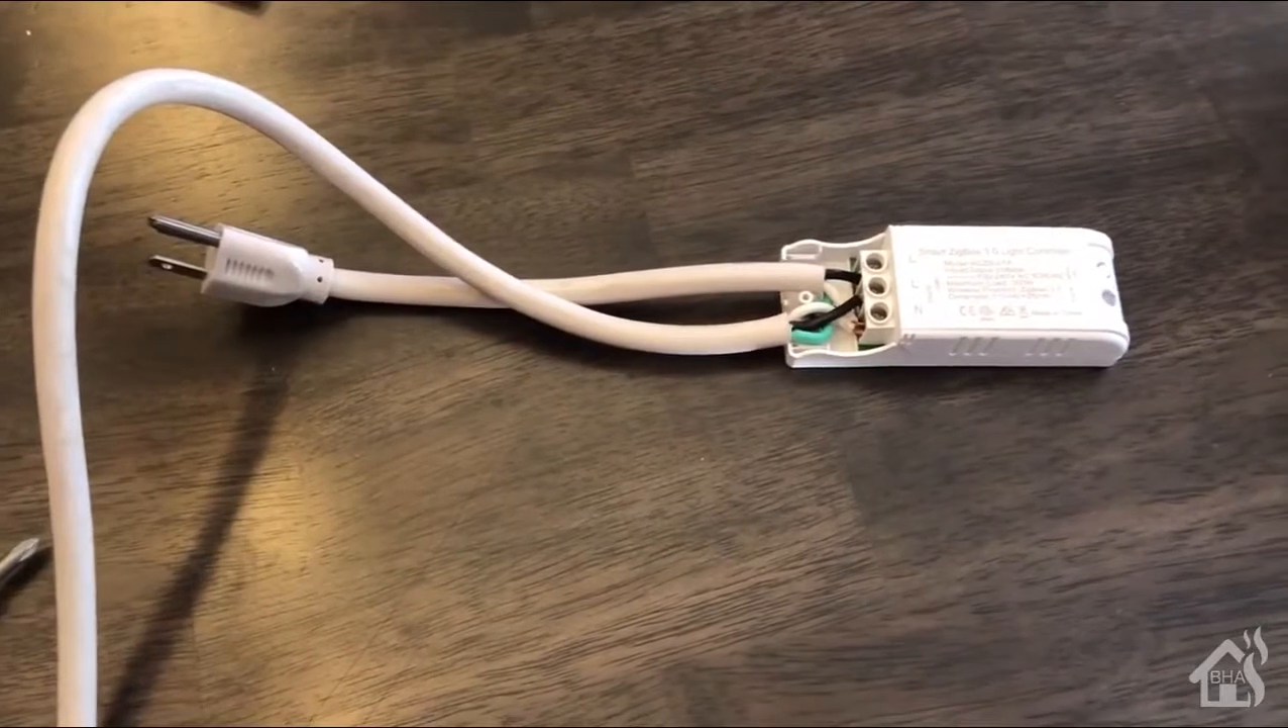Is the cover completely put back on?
No.